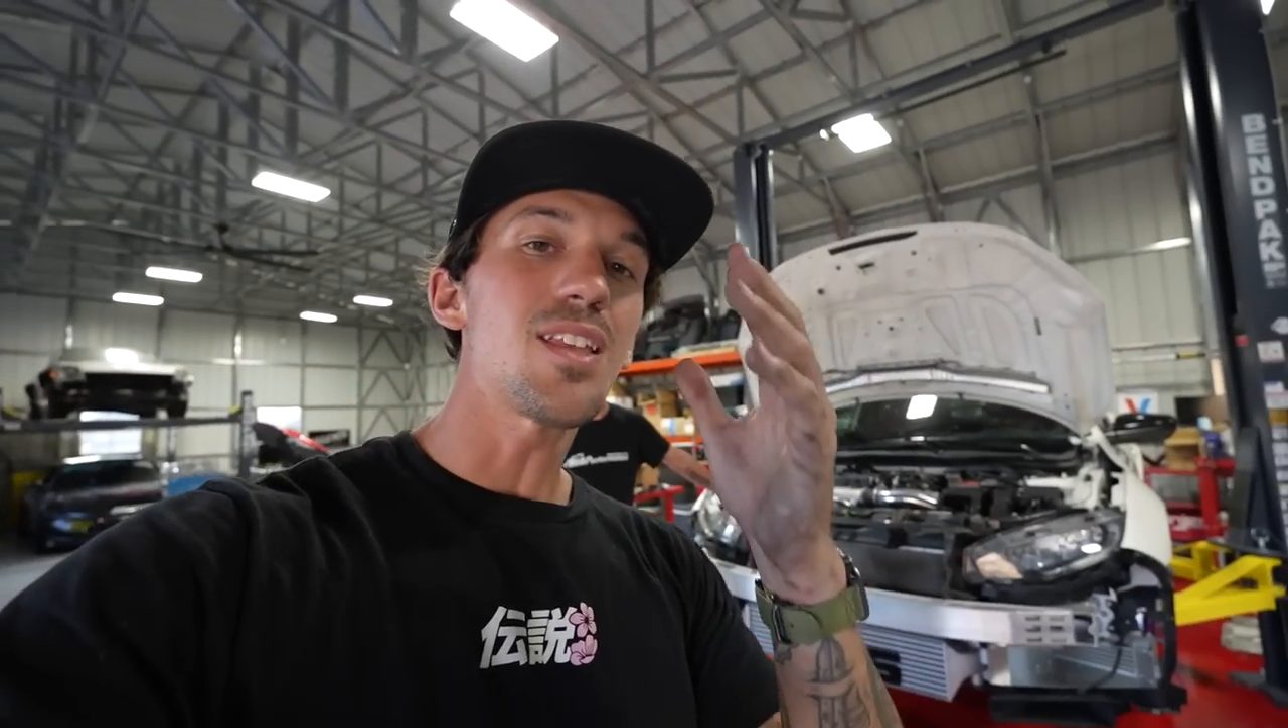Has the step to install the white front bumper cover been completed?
No.